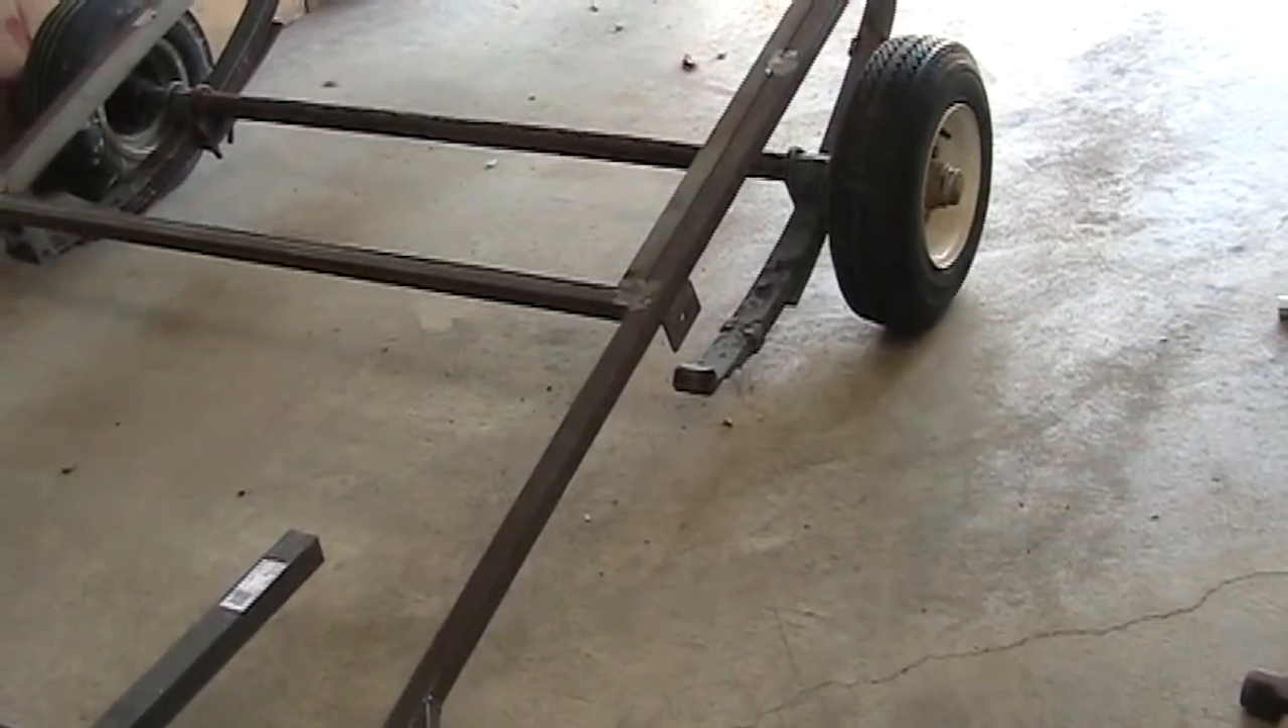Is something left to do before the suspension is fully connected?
Yes.